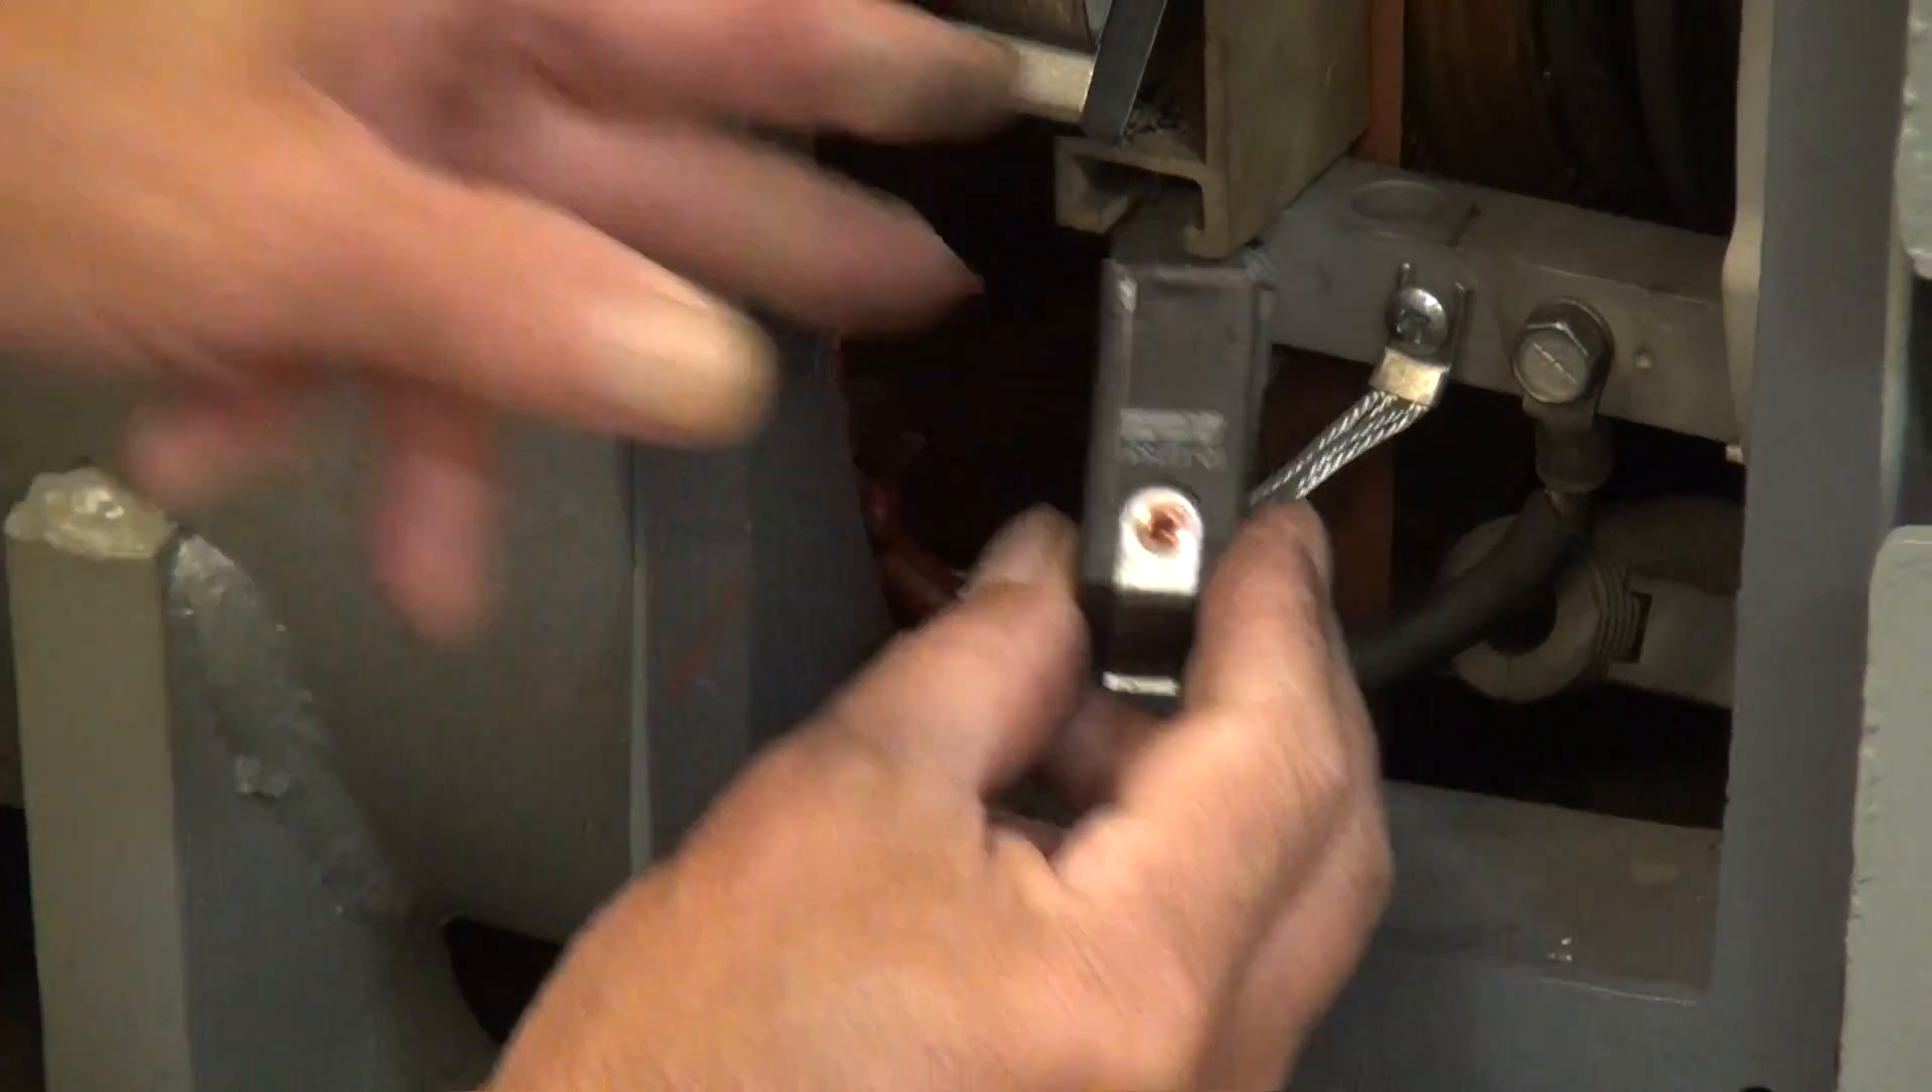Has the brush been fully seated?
No.